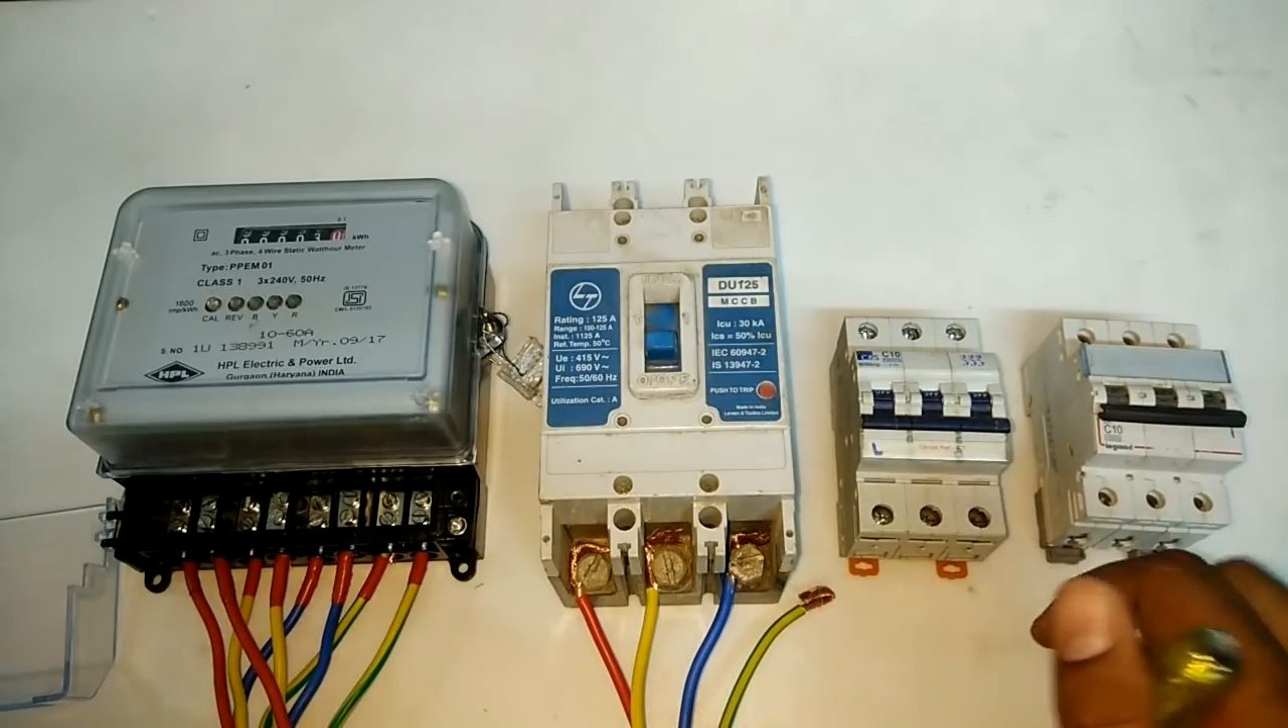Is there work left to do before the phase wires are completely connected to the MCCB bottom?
No.